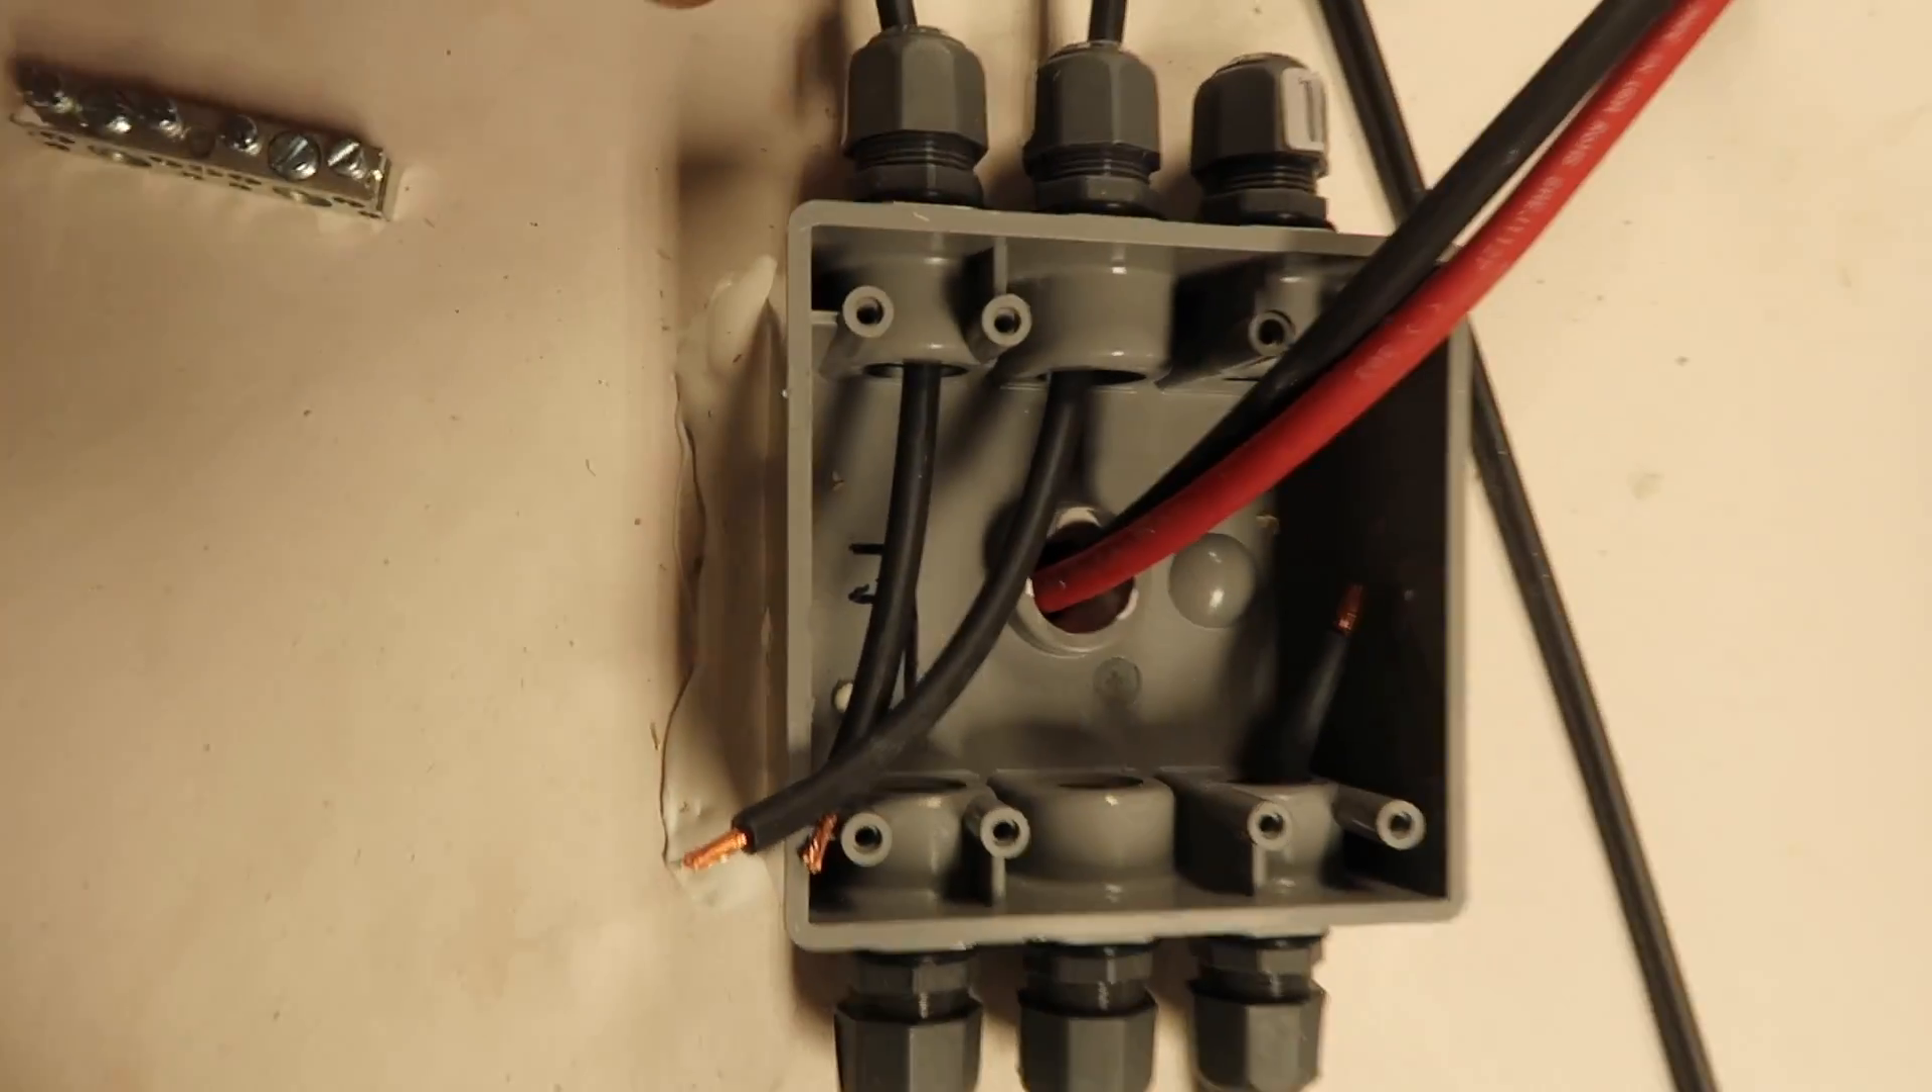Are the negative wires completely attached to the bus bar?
No.